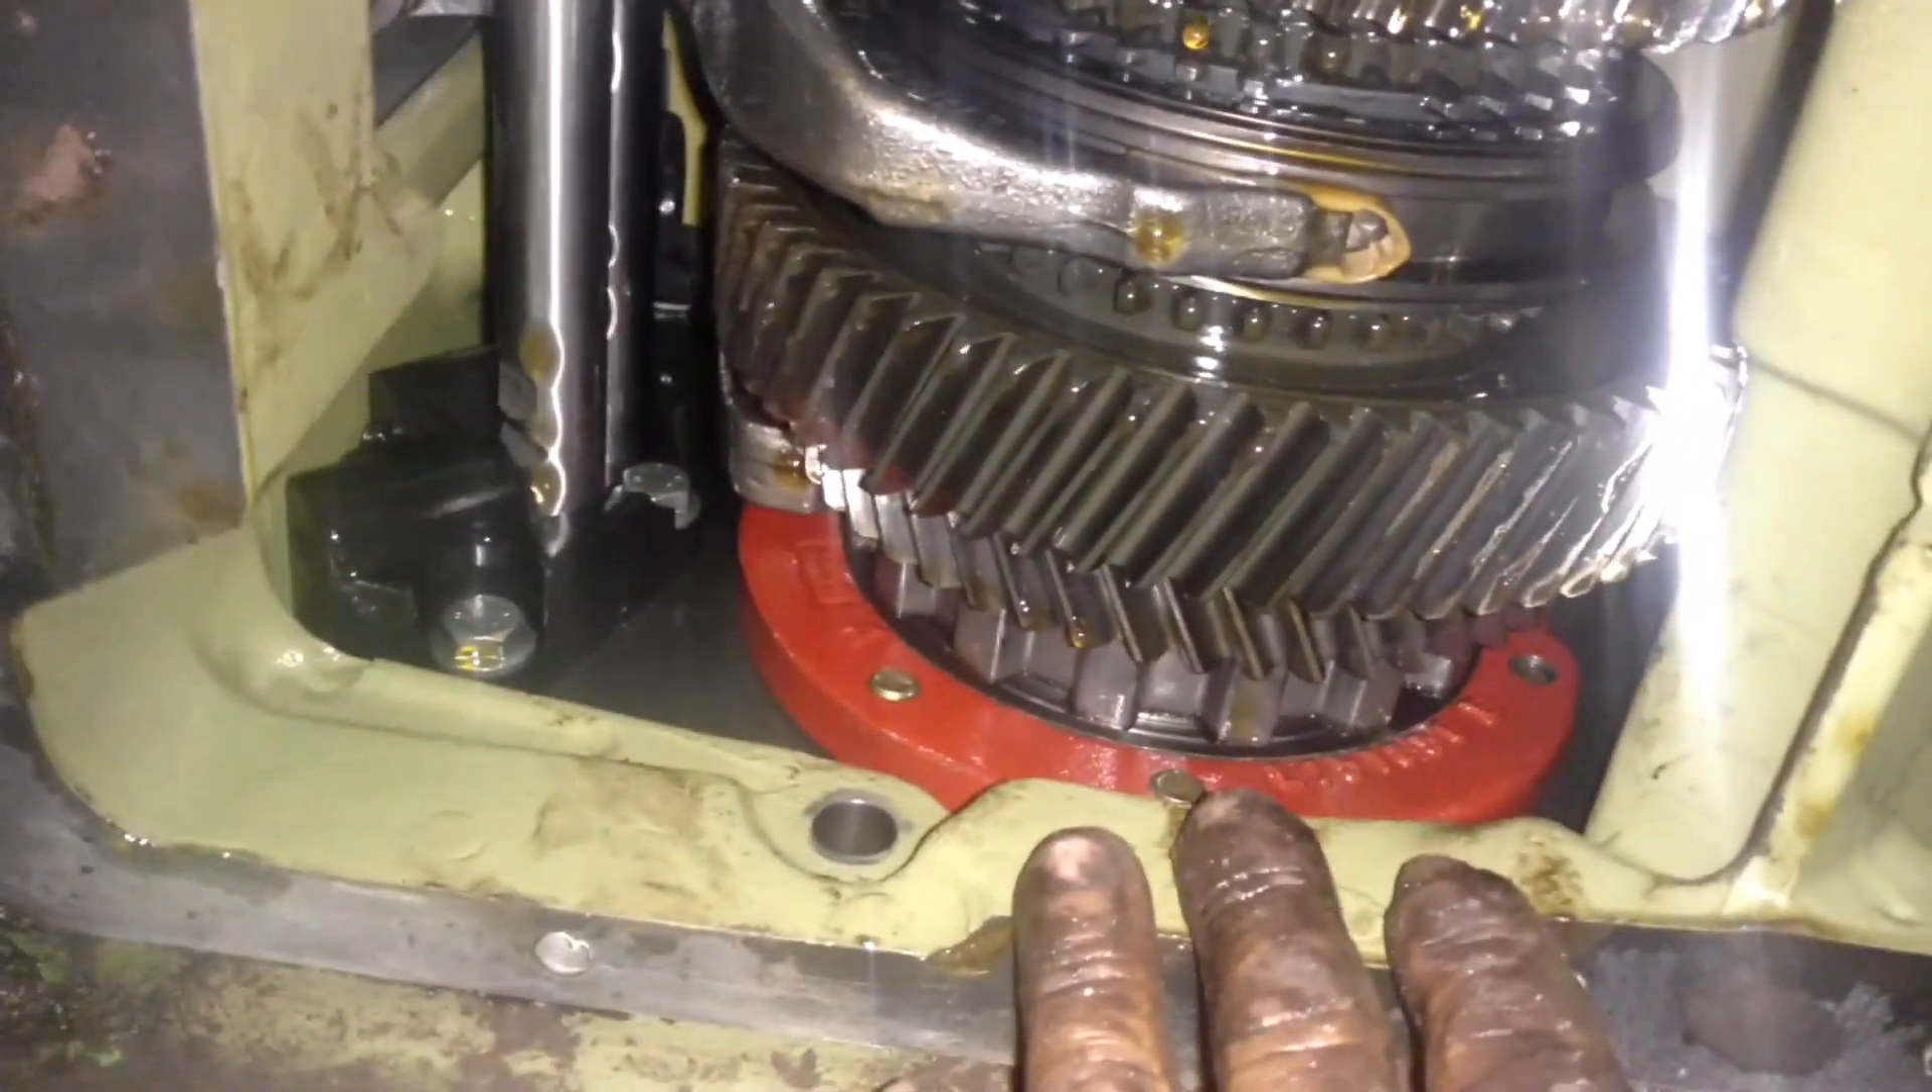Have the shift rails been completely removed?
No.